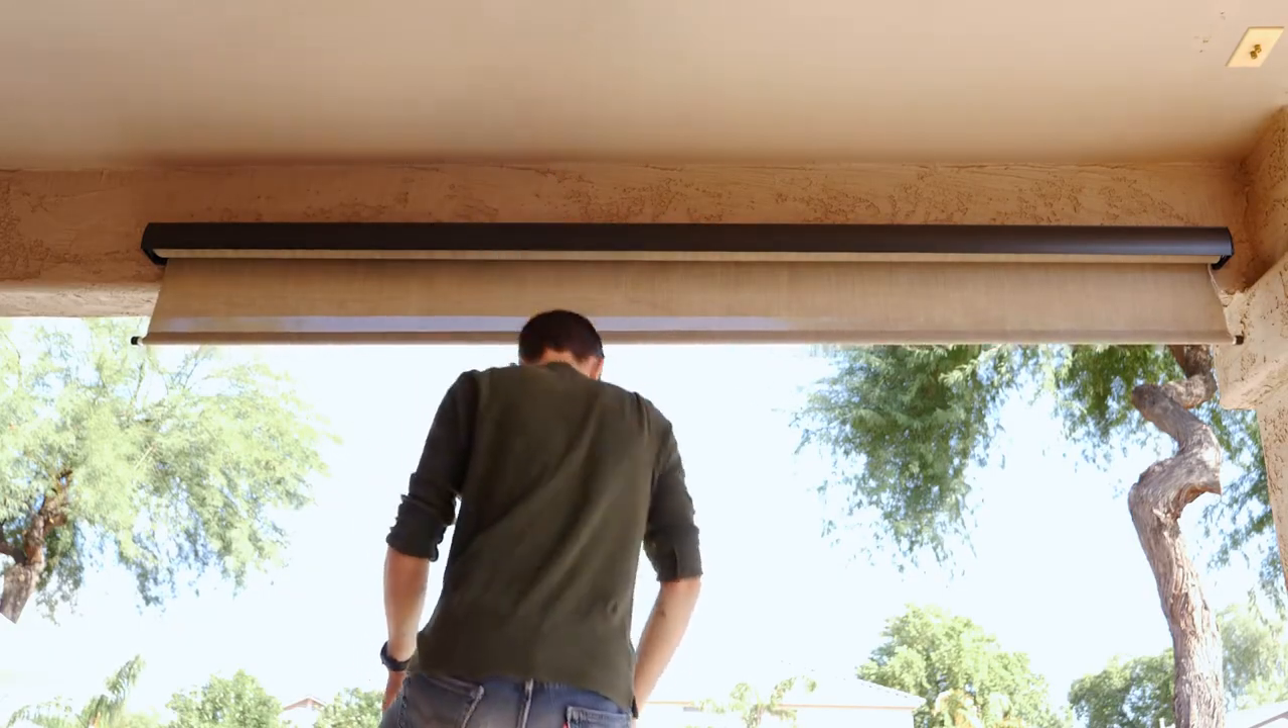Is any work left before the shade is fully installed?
No.